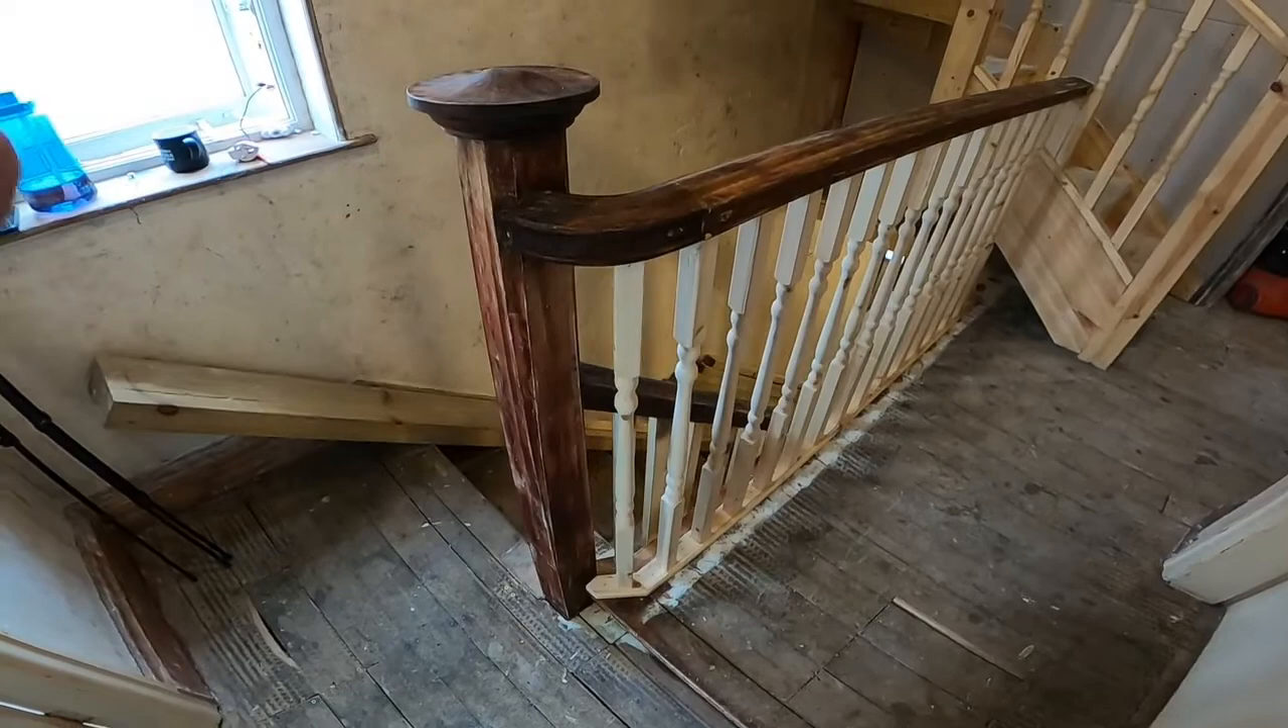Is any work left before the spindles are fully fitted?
No.